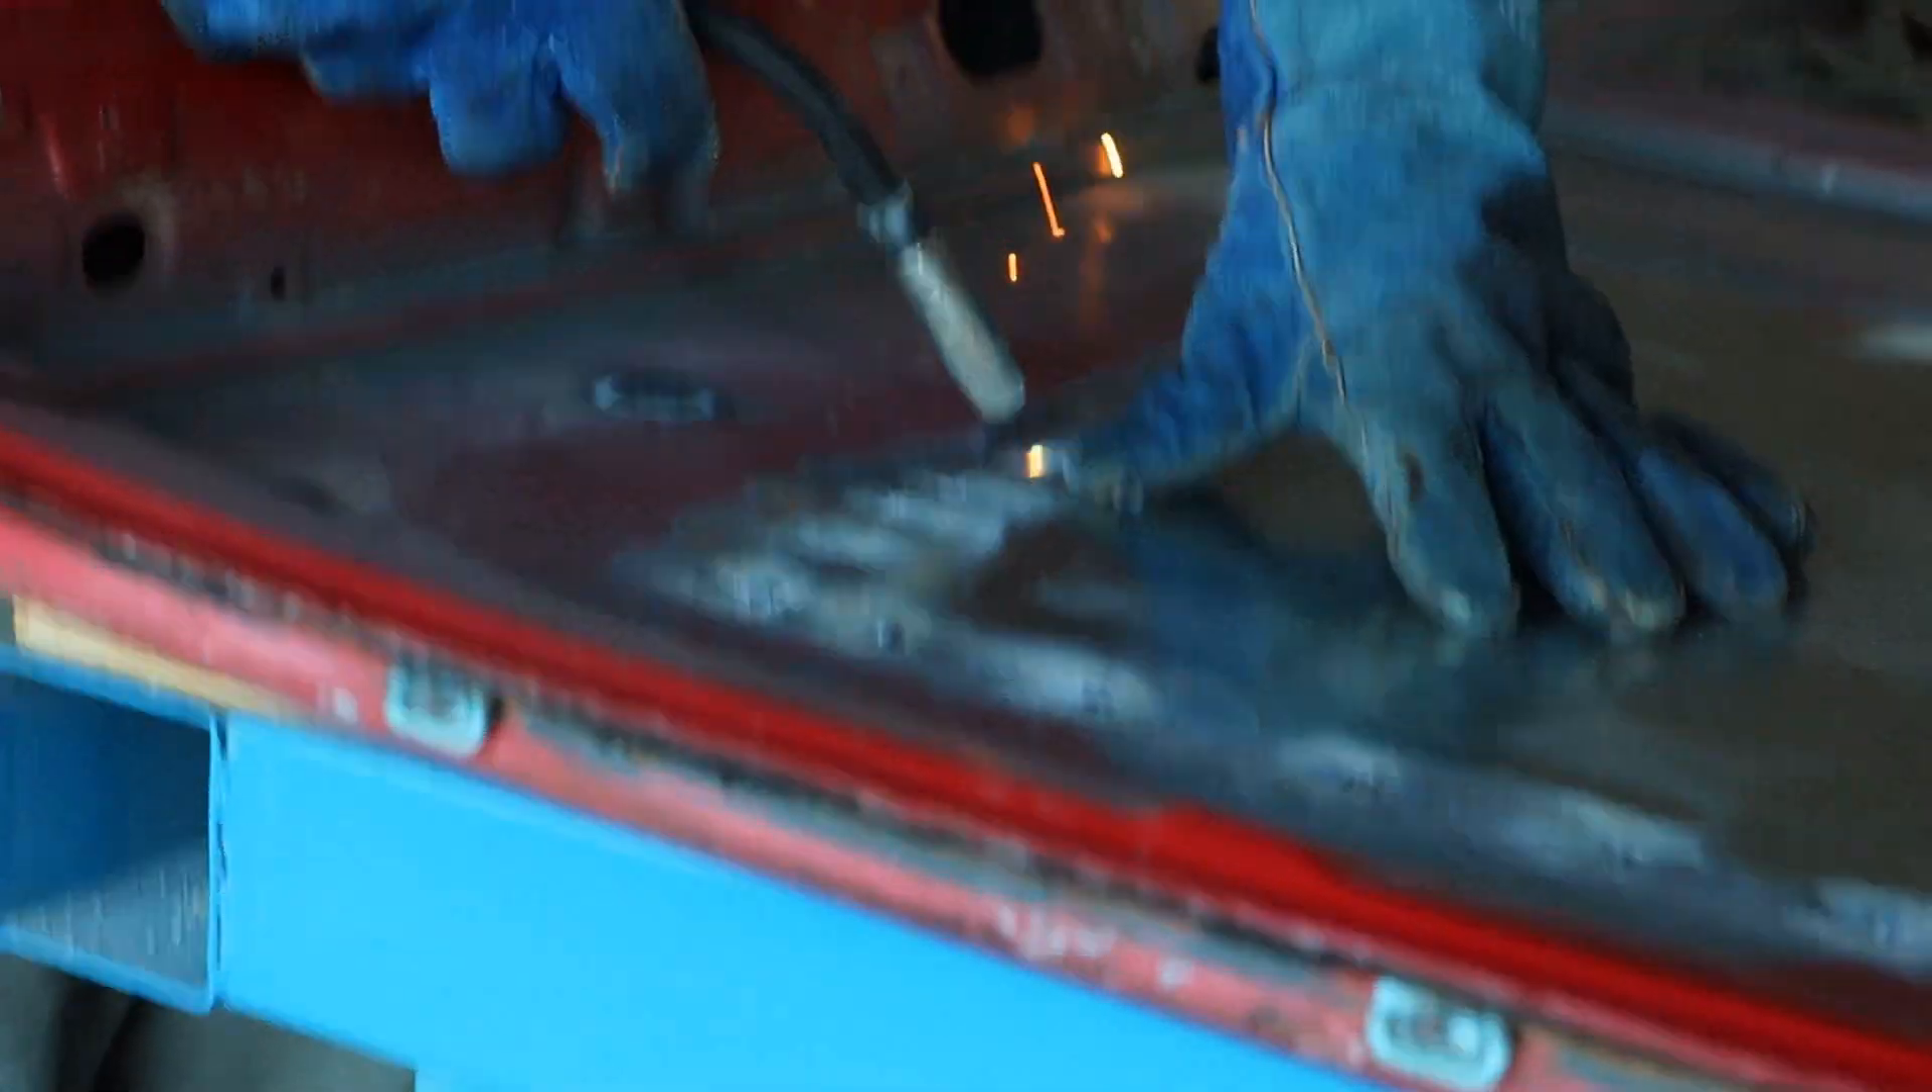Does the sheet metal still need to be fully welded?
Yes.